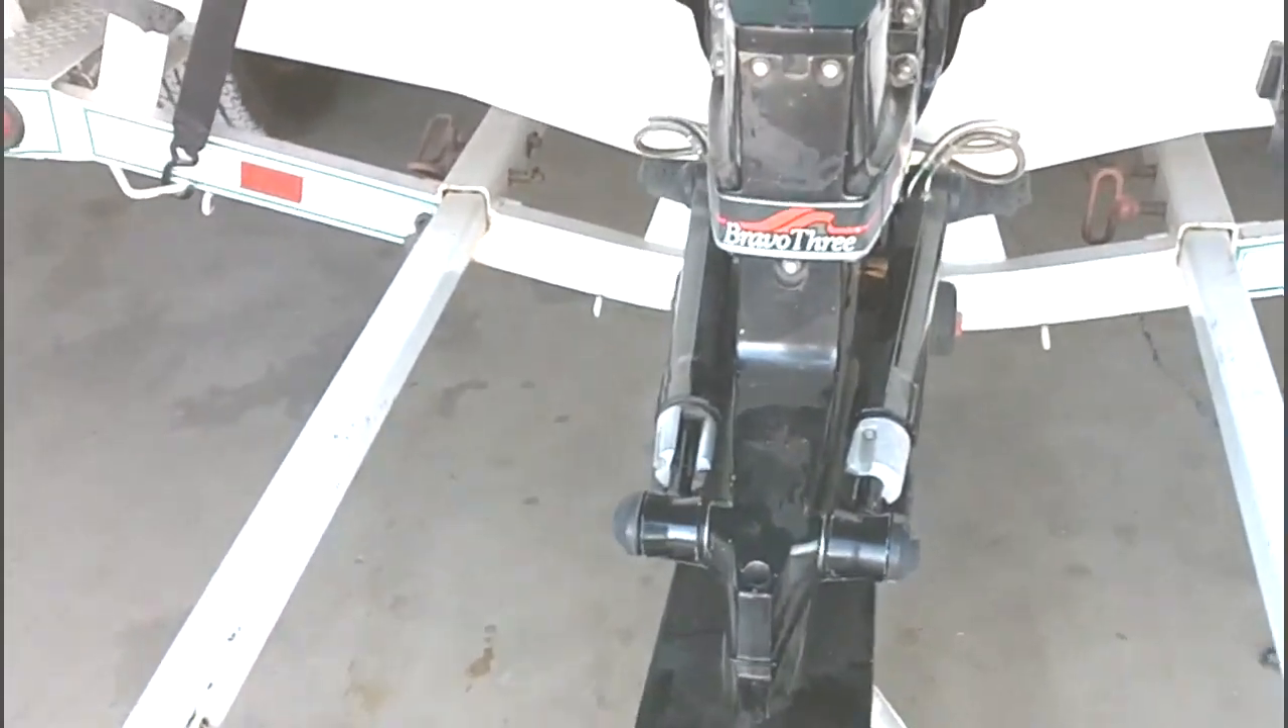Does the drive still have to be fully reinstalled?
No.